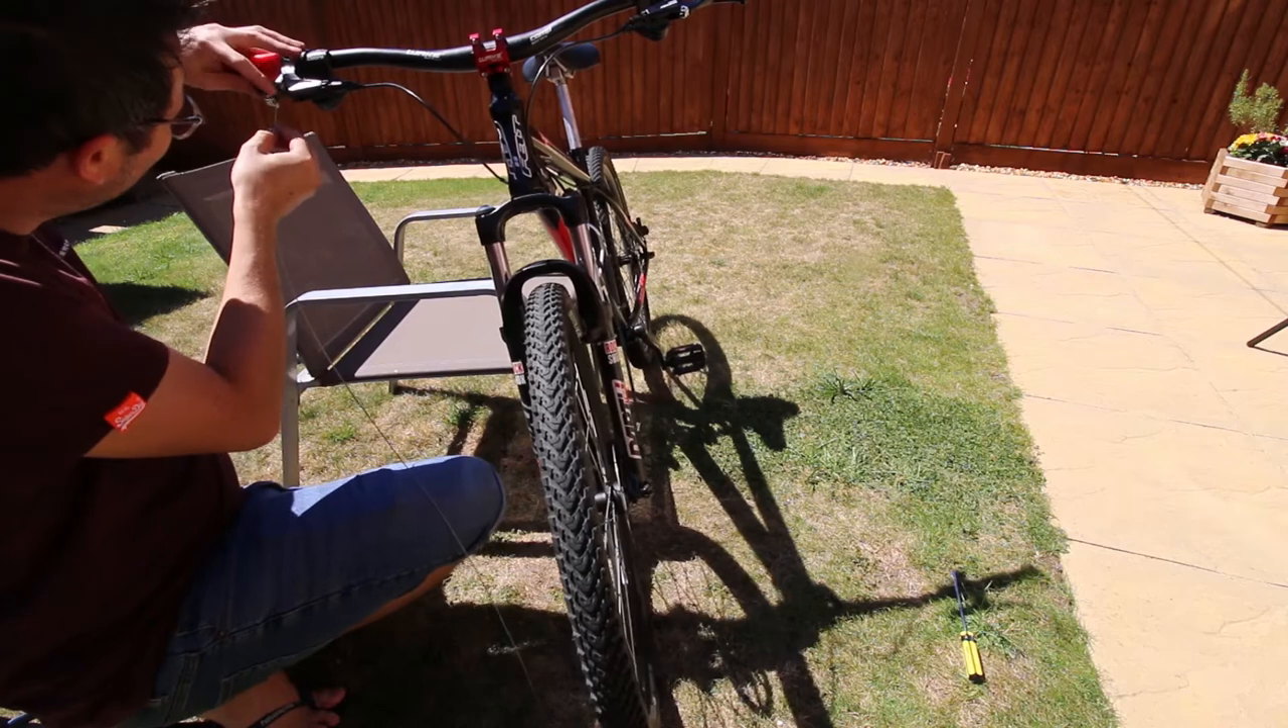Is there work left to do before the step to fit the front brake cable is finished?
Yes.